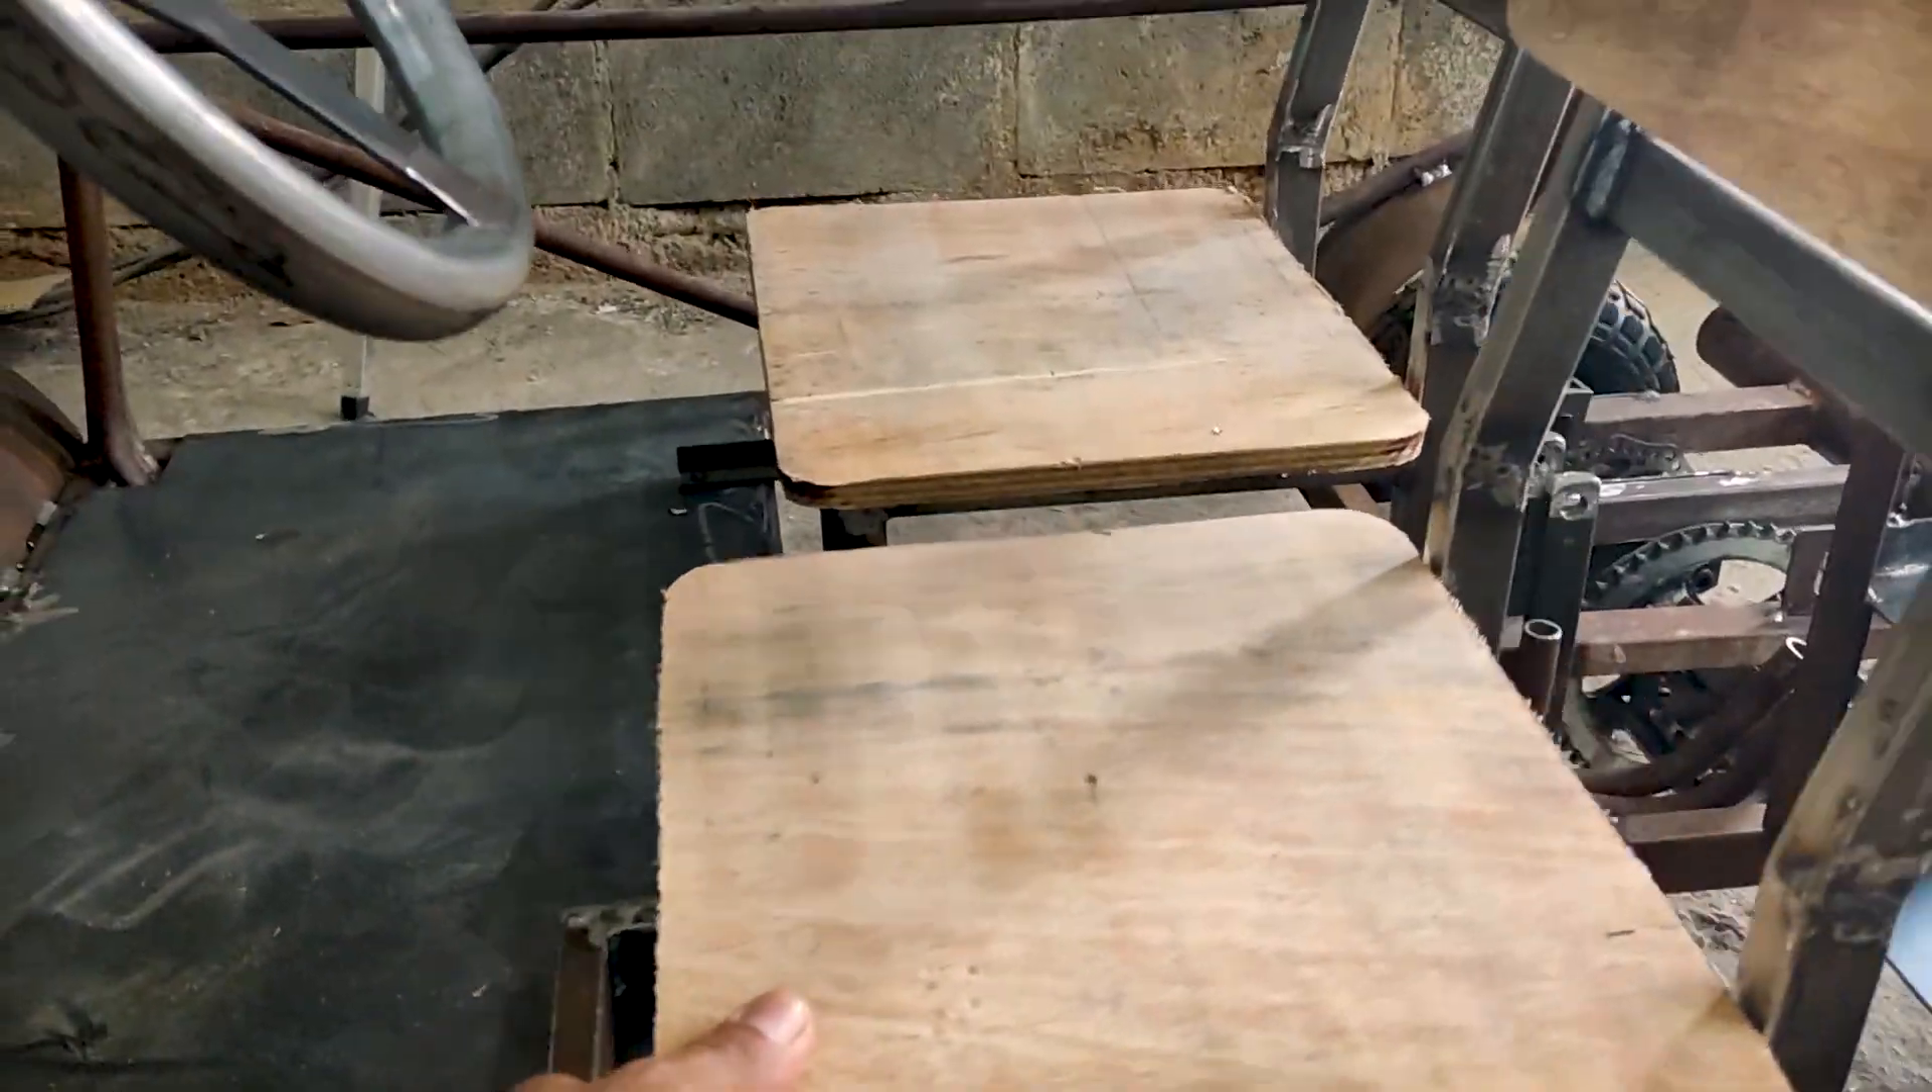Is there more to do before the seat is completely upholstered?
Yes.